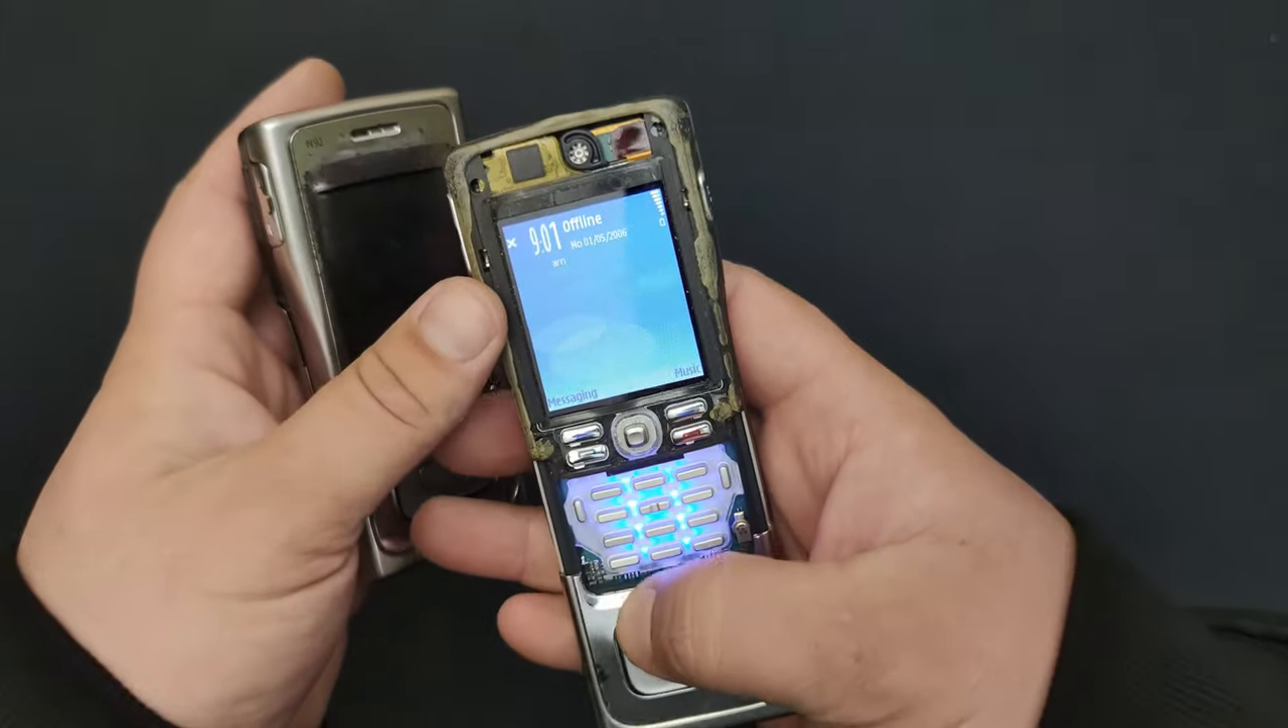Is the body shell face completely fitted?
No.